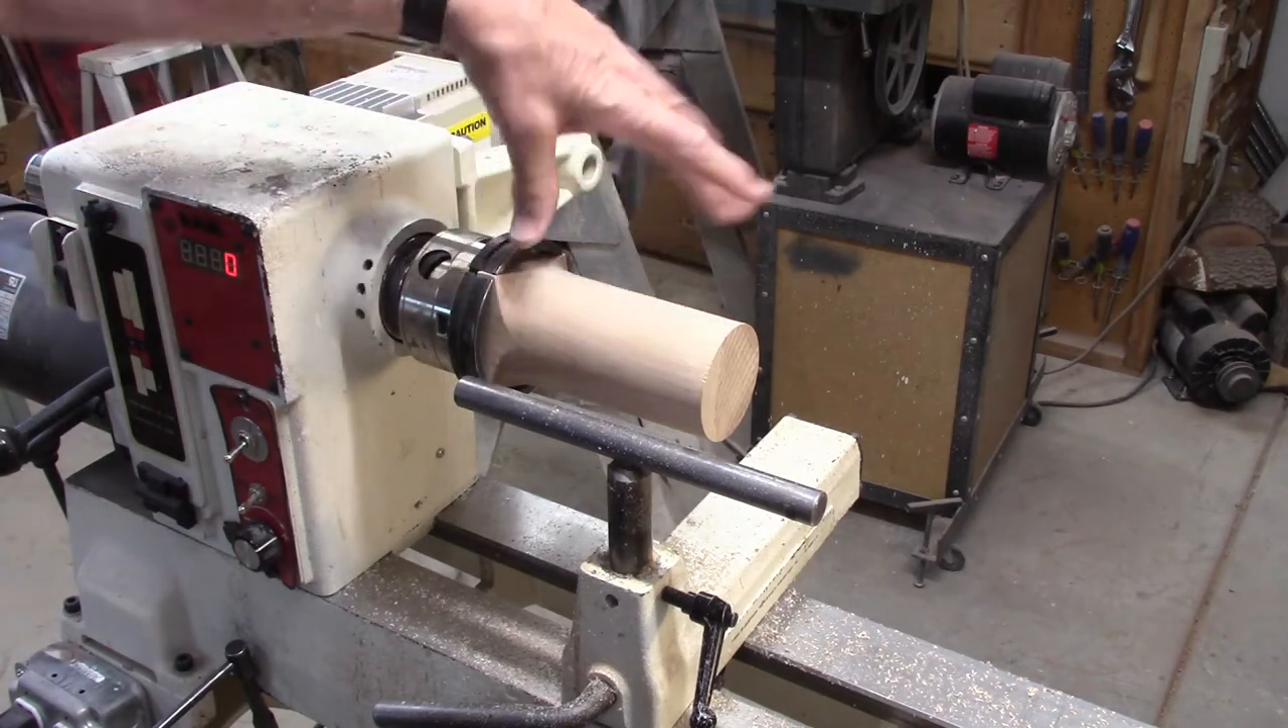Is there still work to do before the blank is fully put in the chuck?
No.